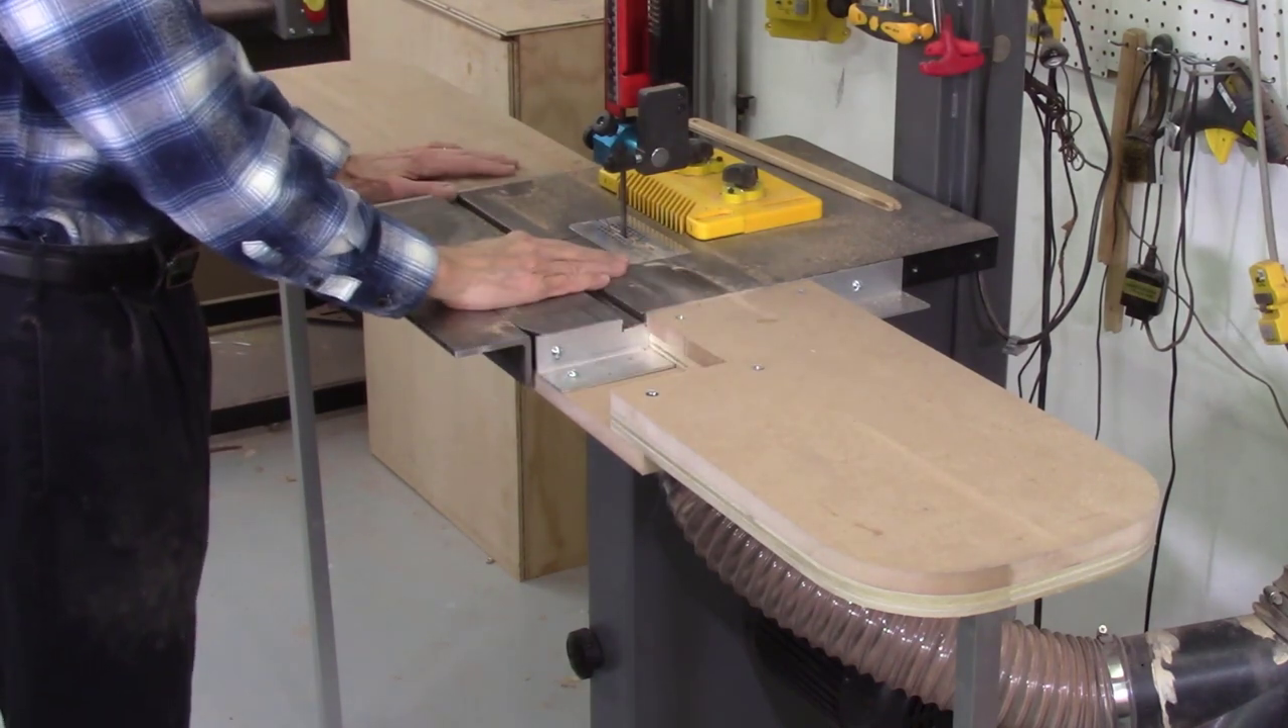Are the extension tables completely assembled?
Yes.